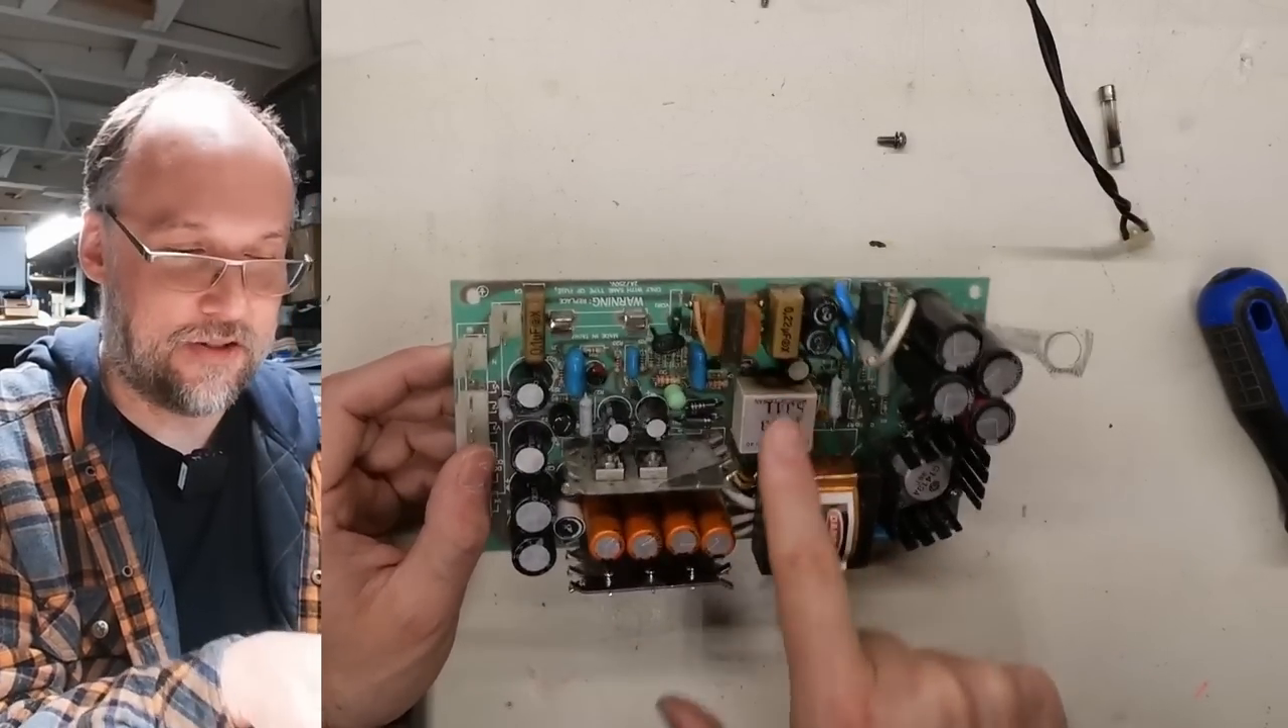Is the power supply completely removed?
Yes.